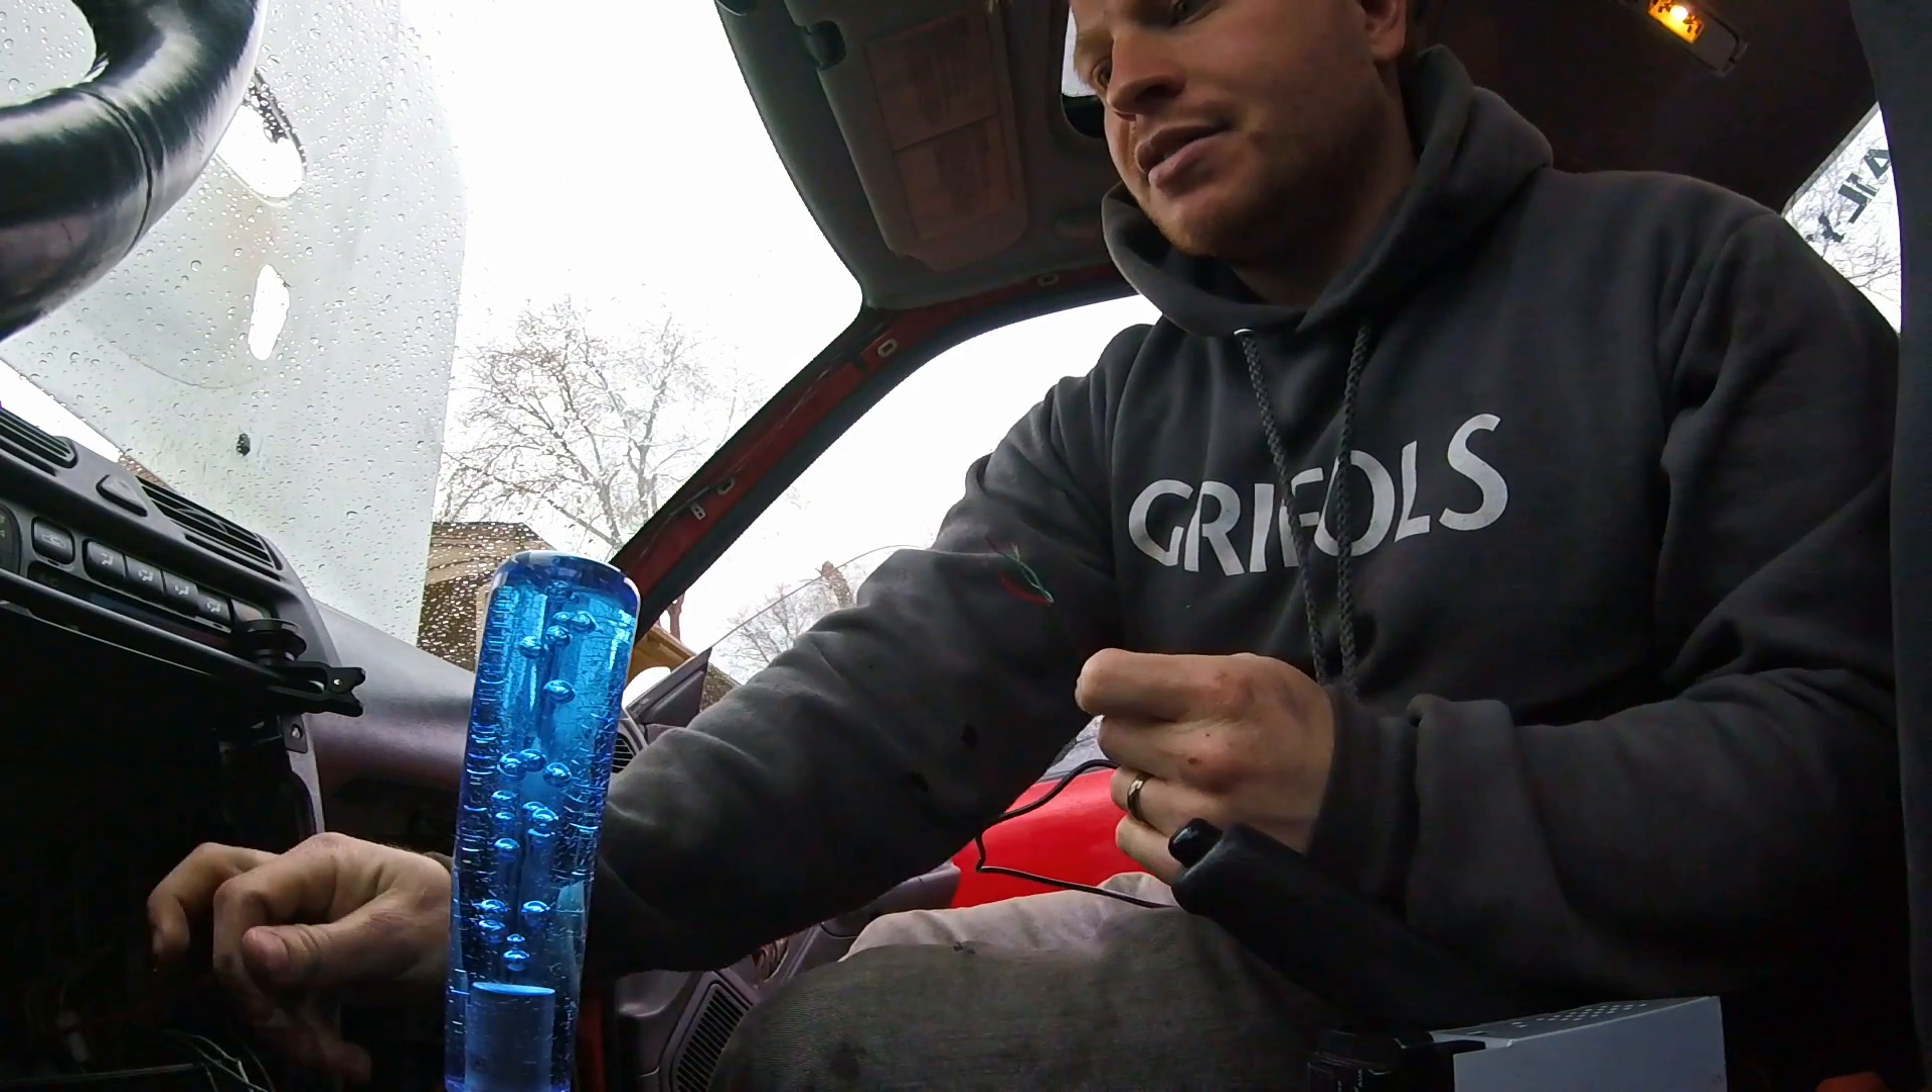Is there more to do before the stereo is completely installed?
Yes.